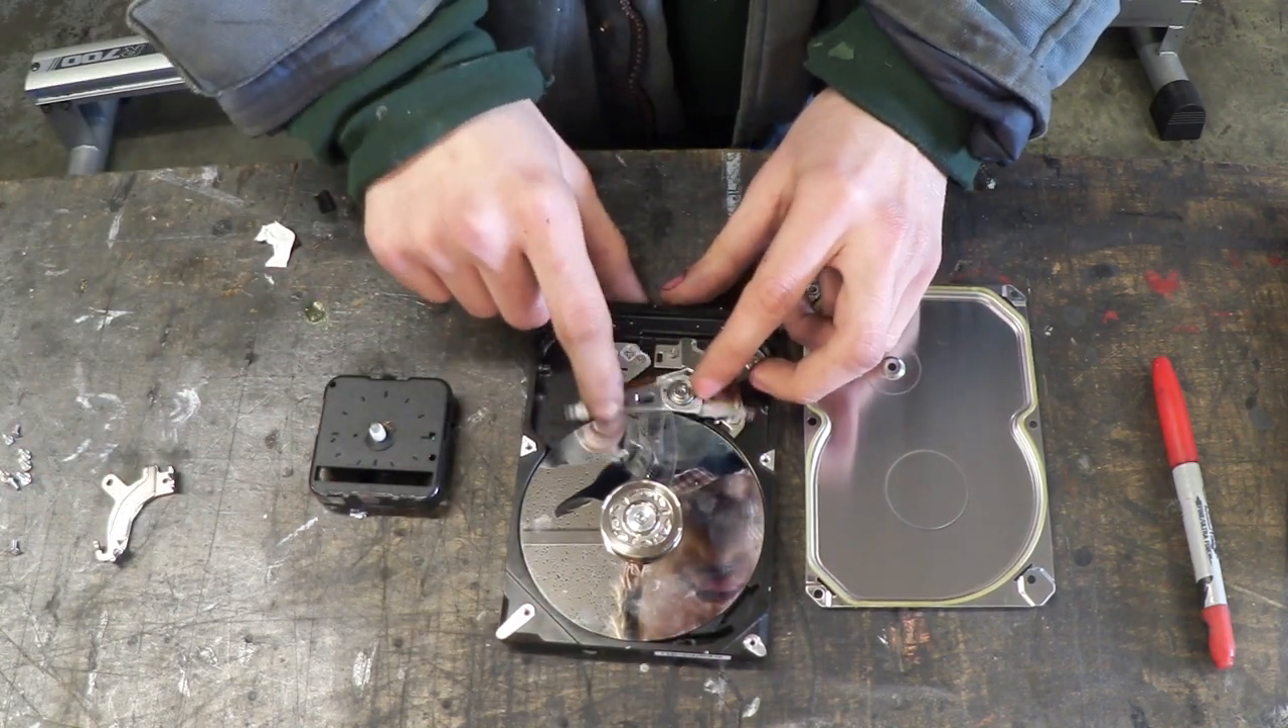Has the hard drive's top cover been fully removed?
Yes.